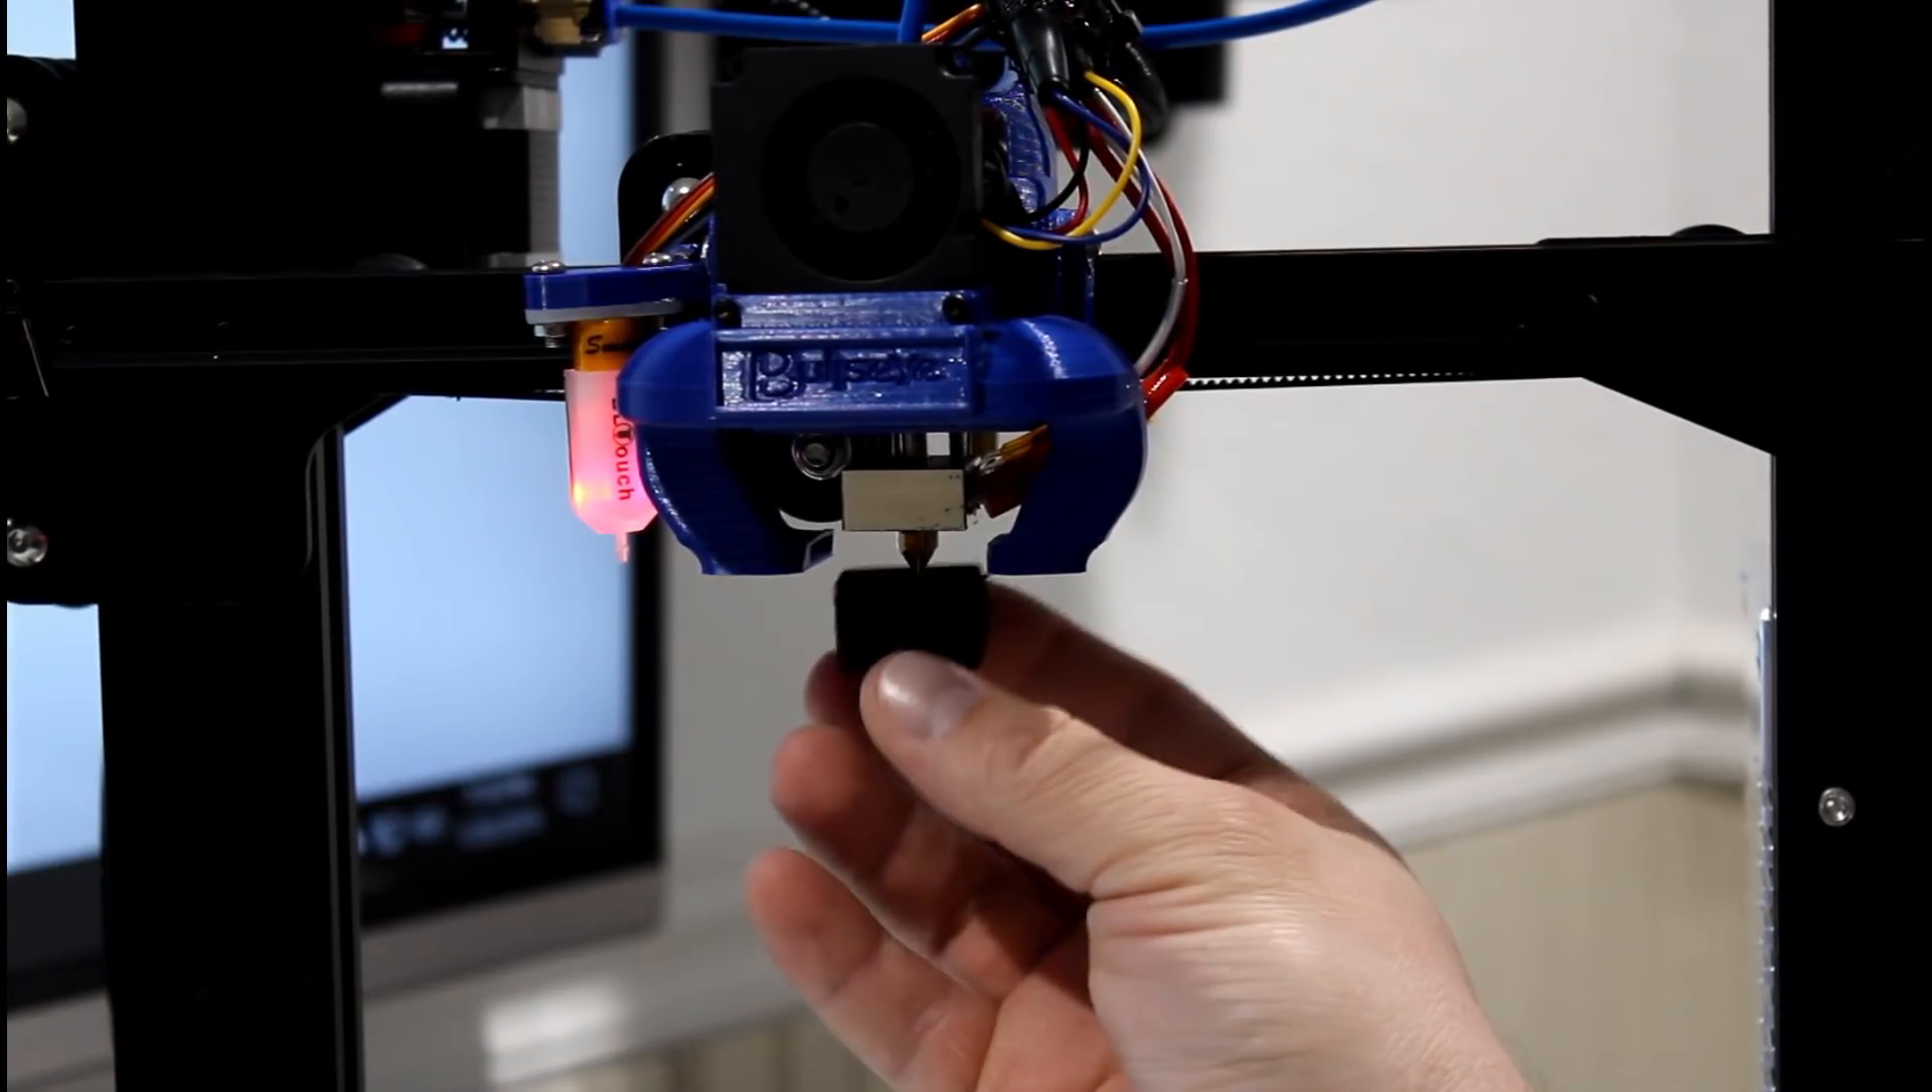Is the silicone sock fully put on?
No.